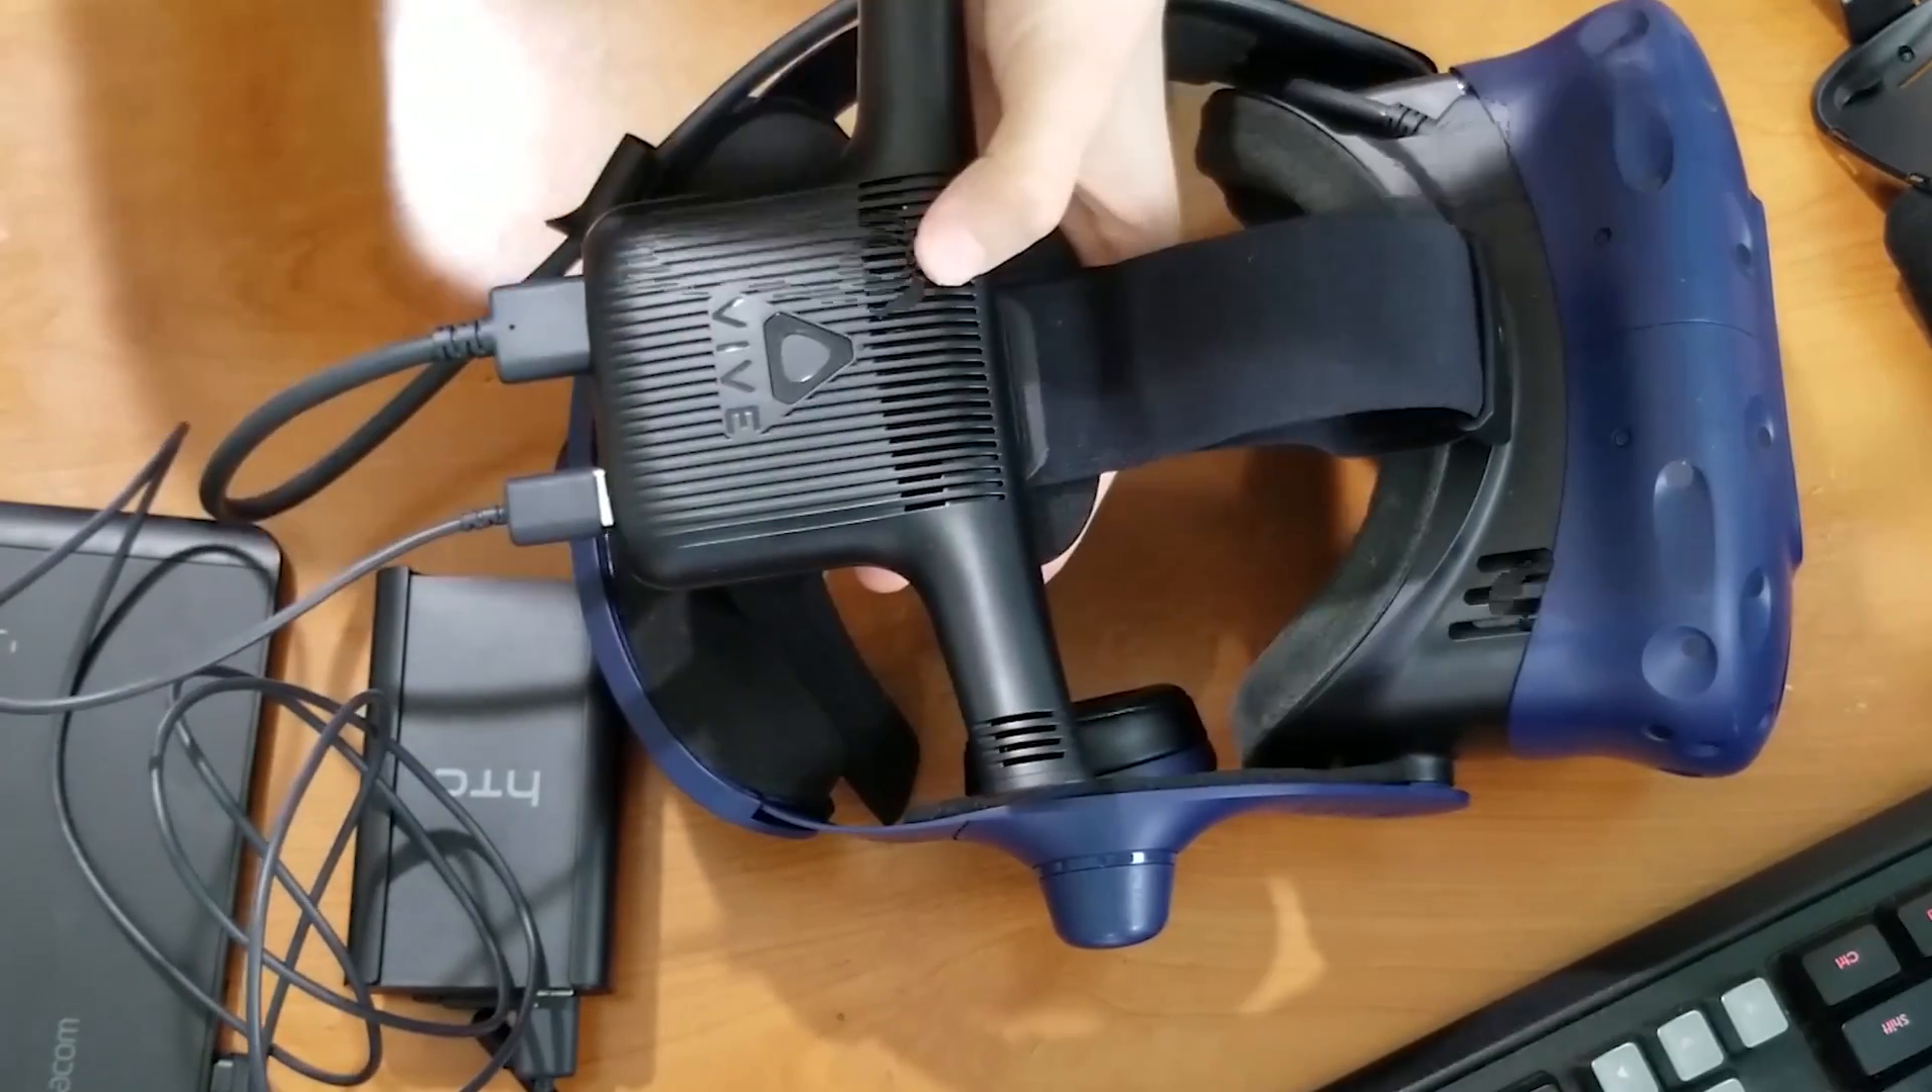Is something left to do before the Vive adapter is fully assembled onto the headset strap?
No.